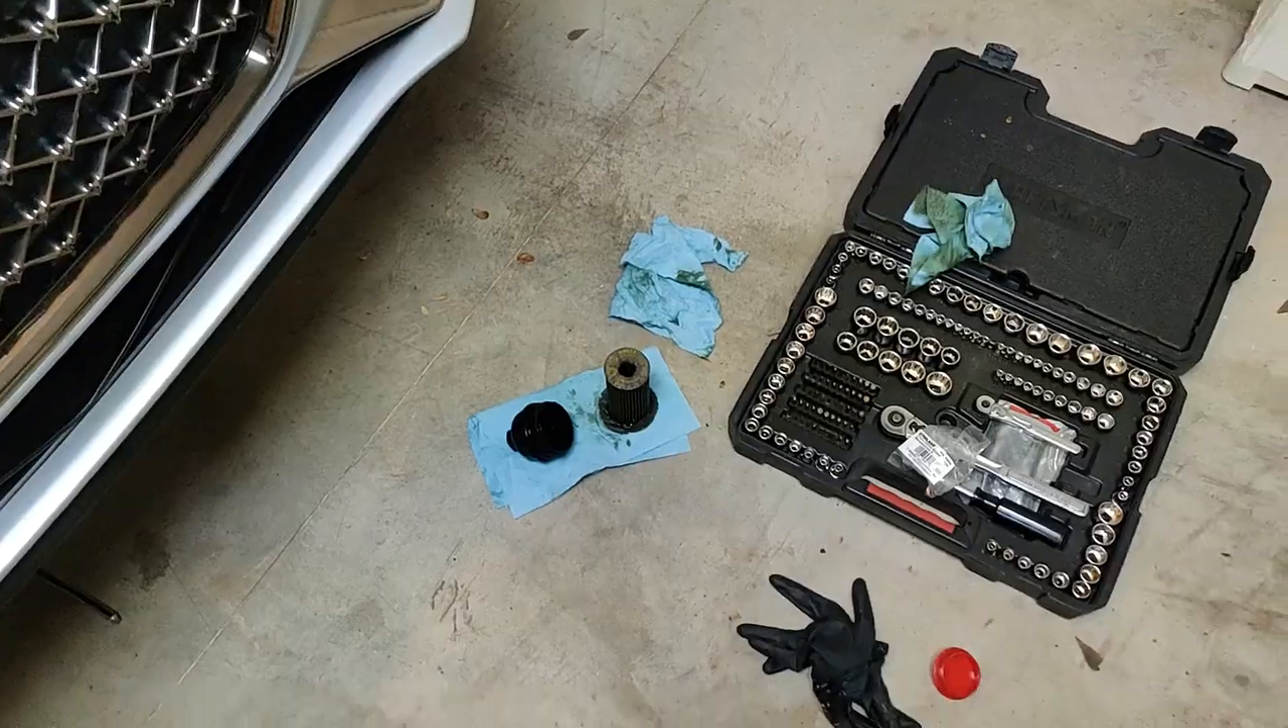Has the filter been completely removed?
Yes.